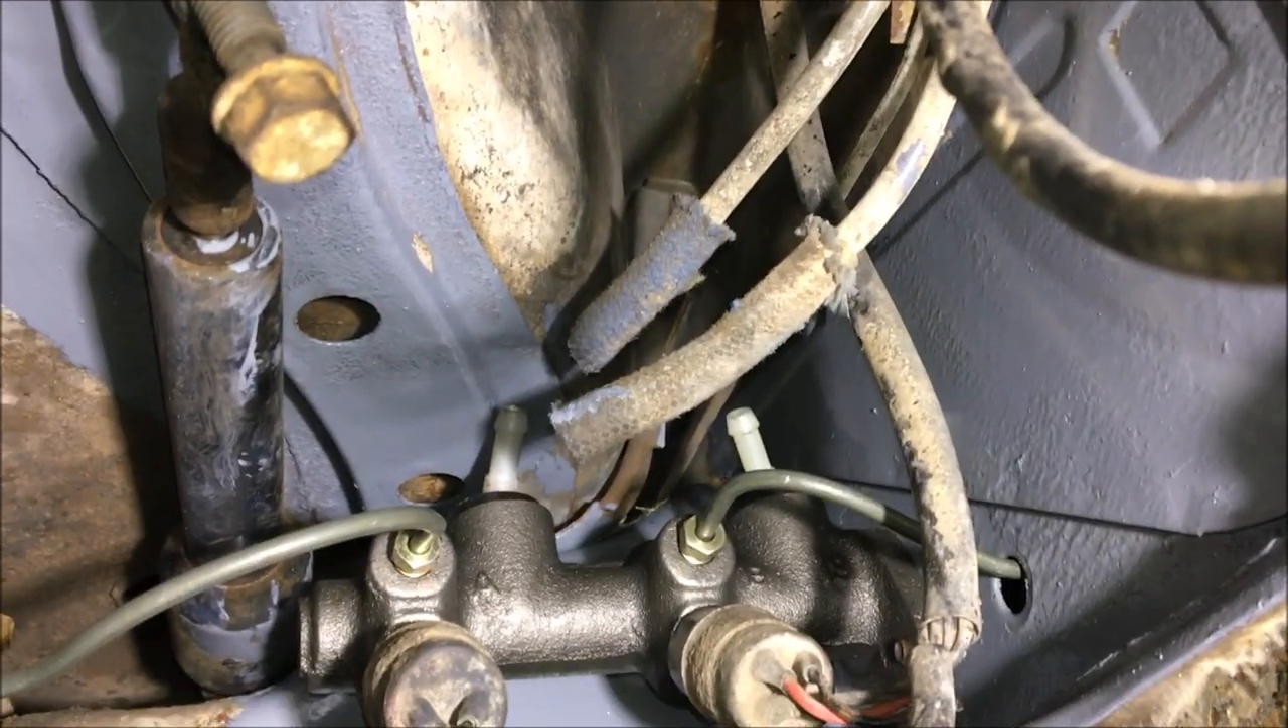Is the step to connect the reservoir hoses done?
No.